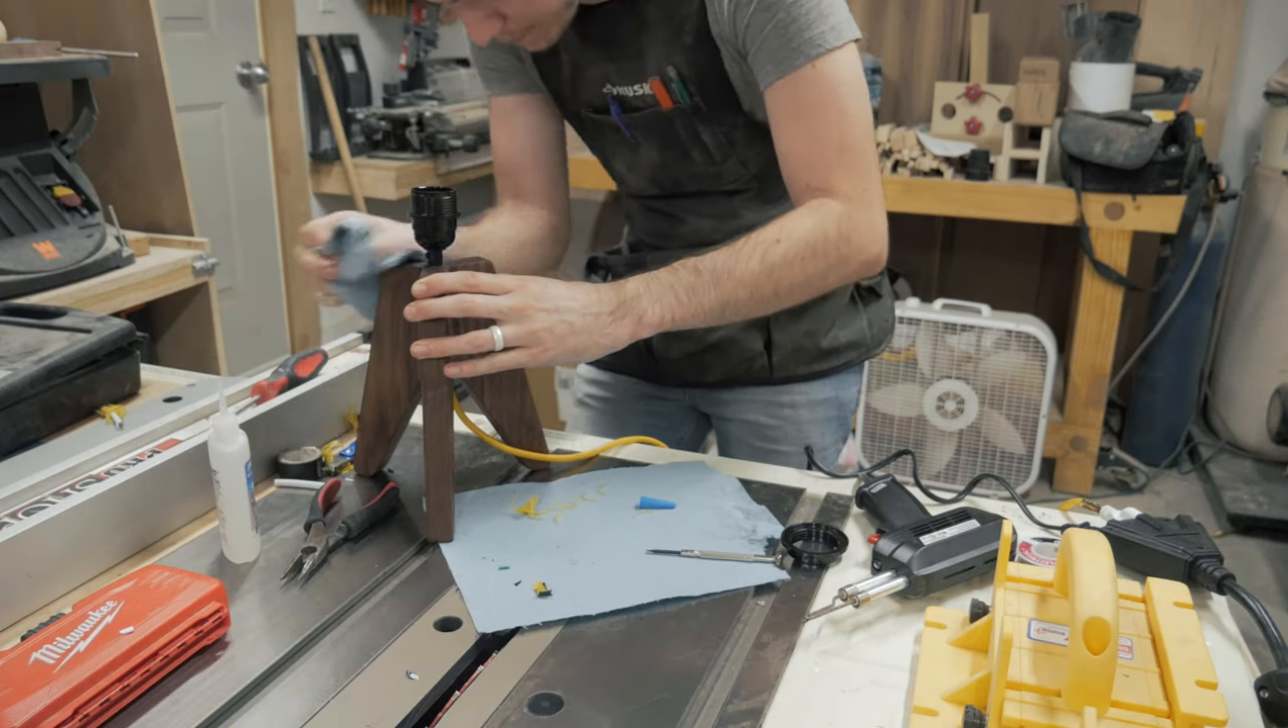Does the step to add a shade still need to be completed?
Yes.